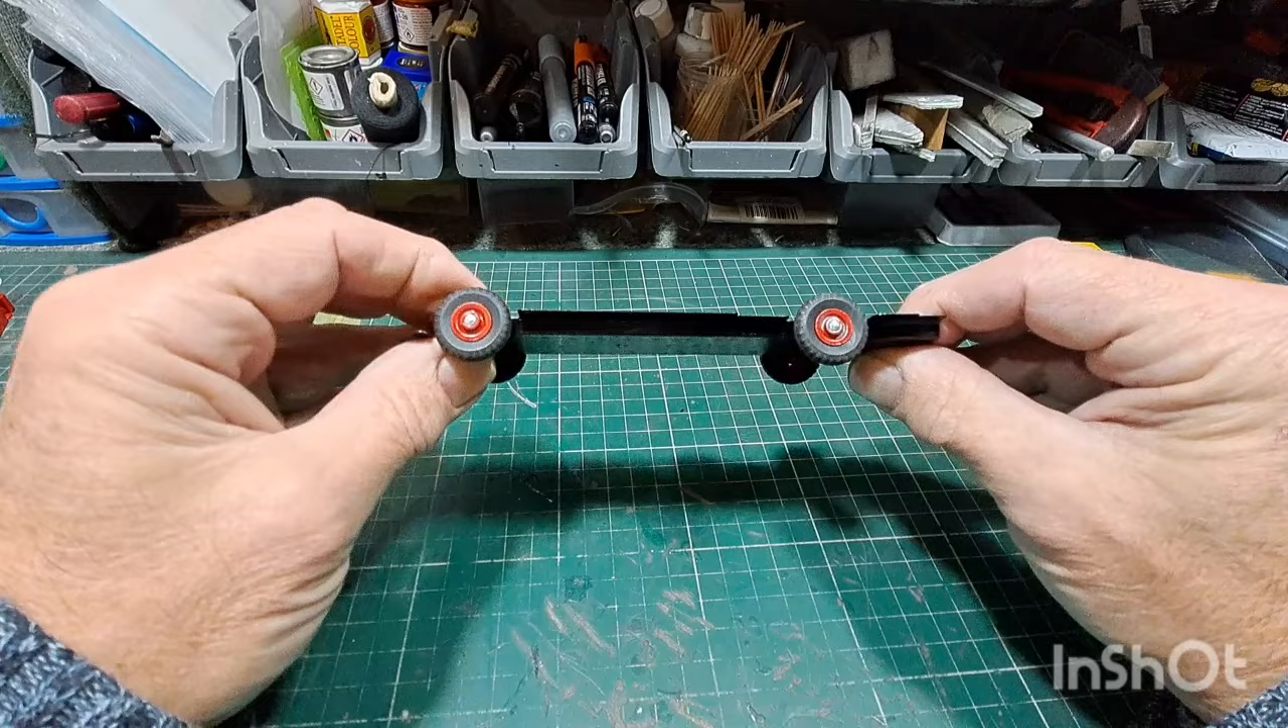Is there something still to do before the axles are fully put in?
No.